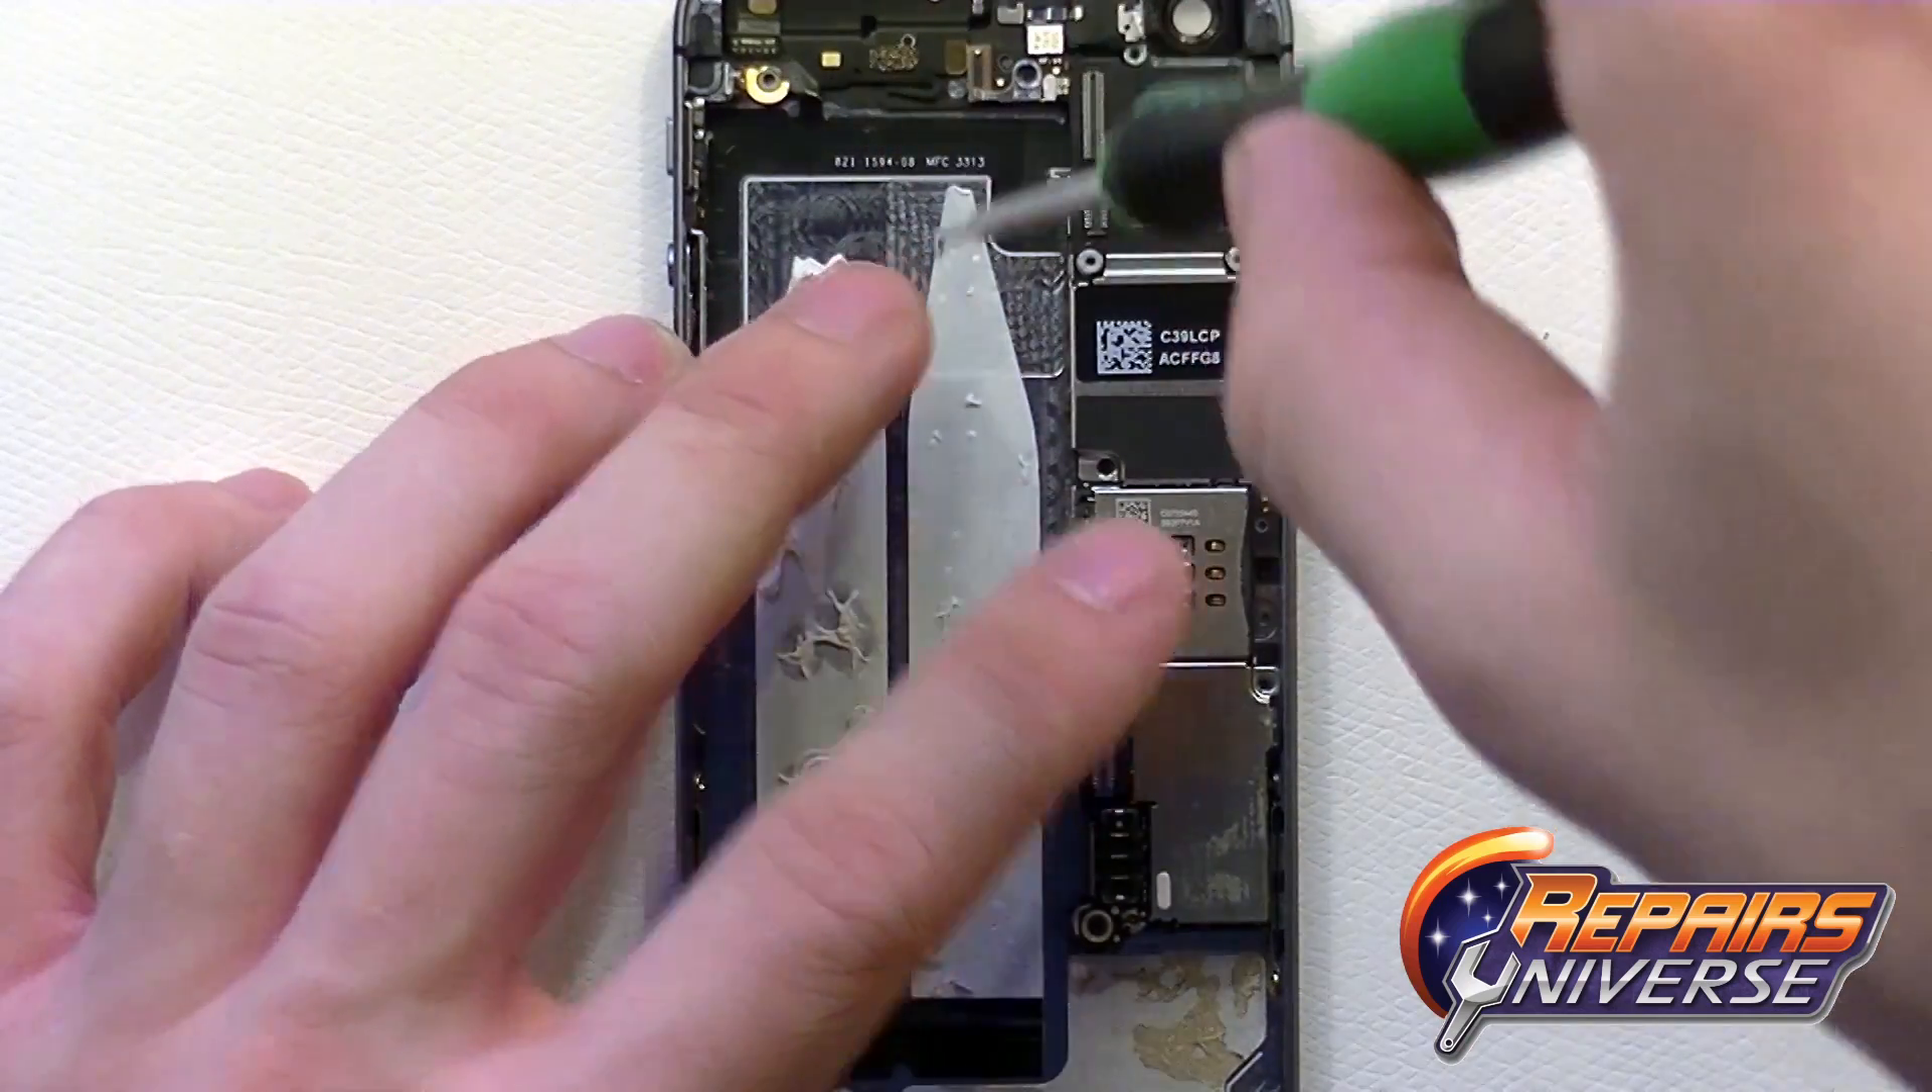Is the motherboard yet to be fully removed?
Yes.